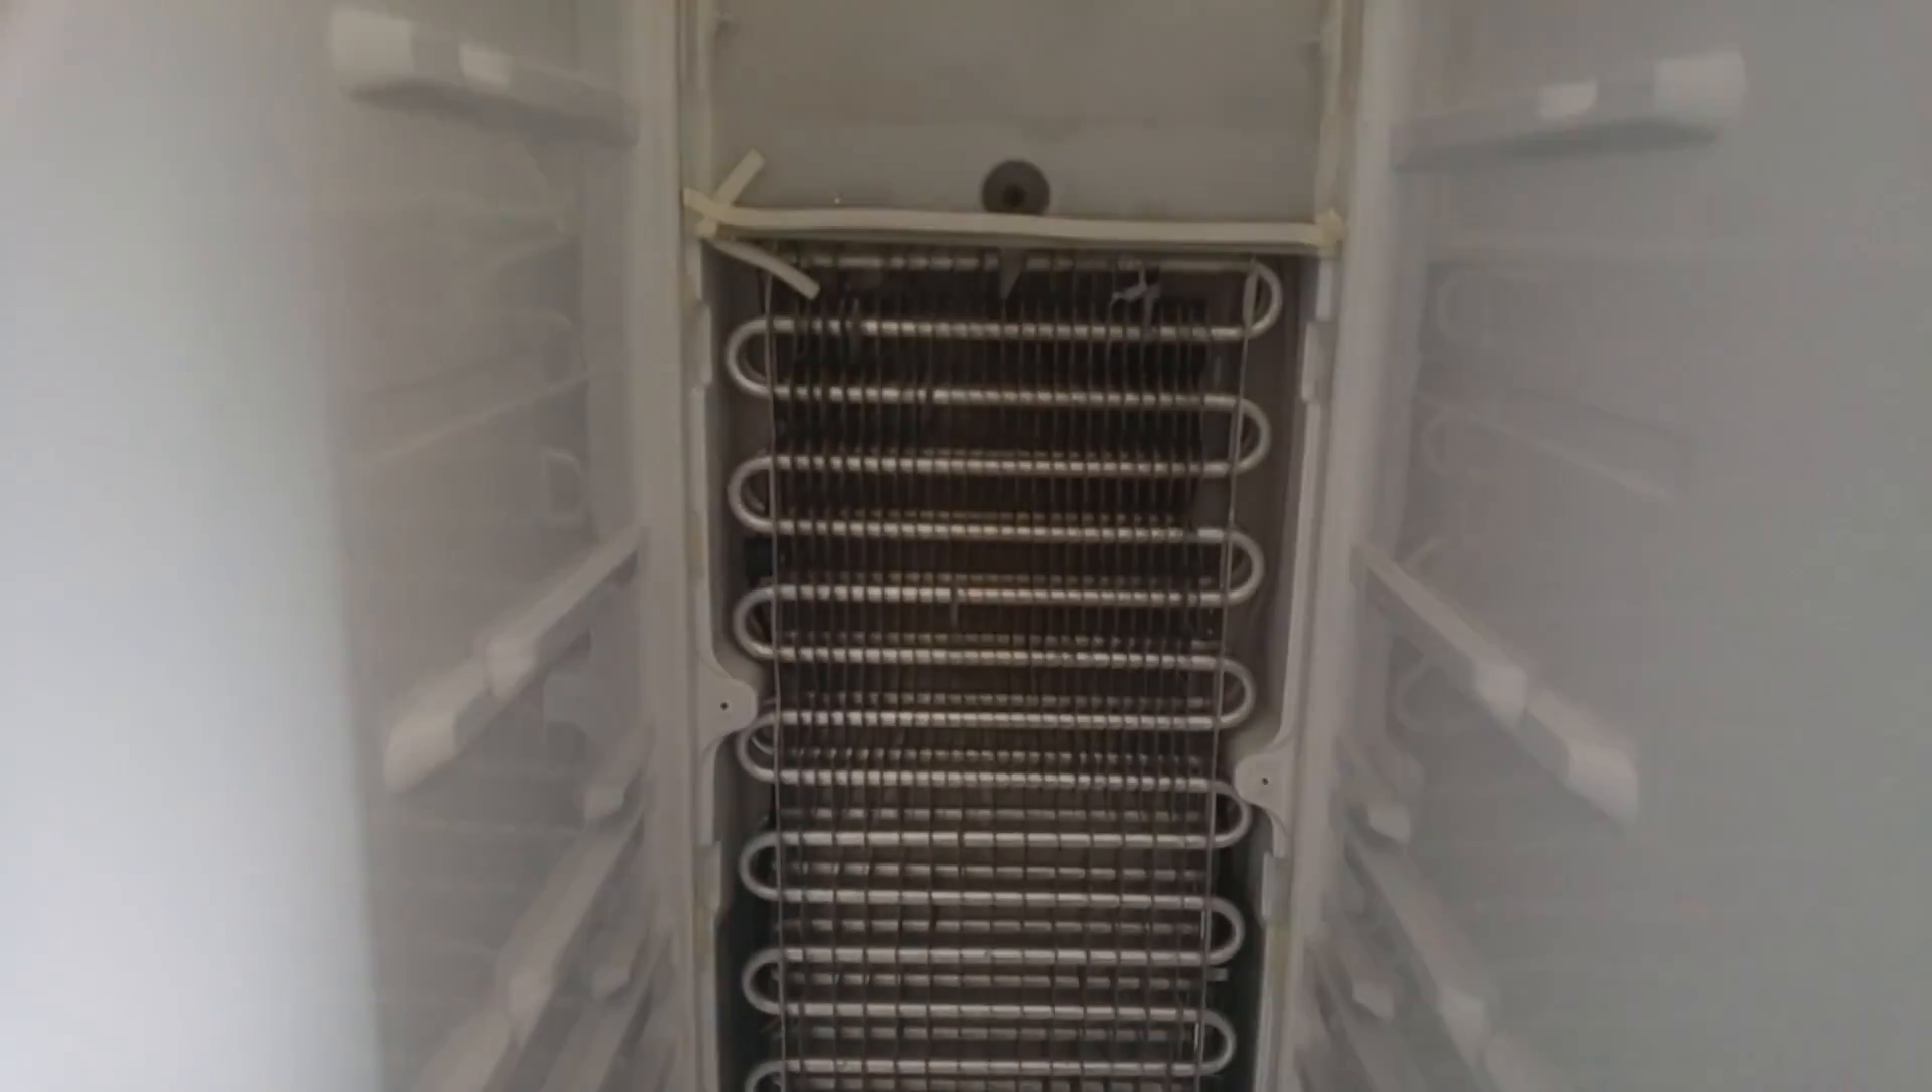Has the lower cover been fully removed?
Yes.